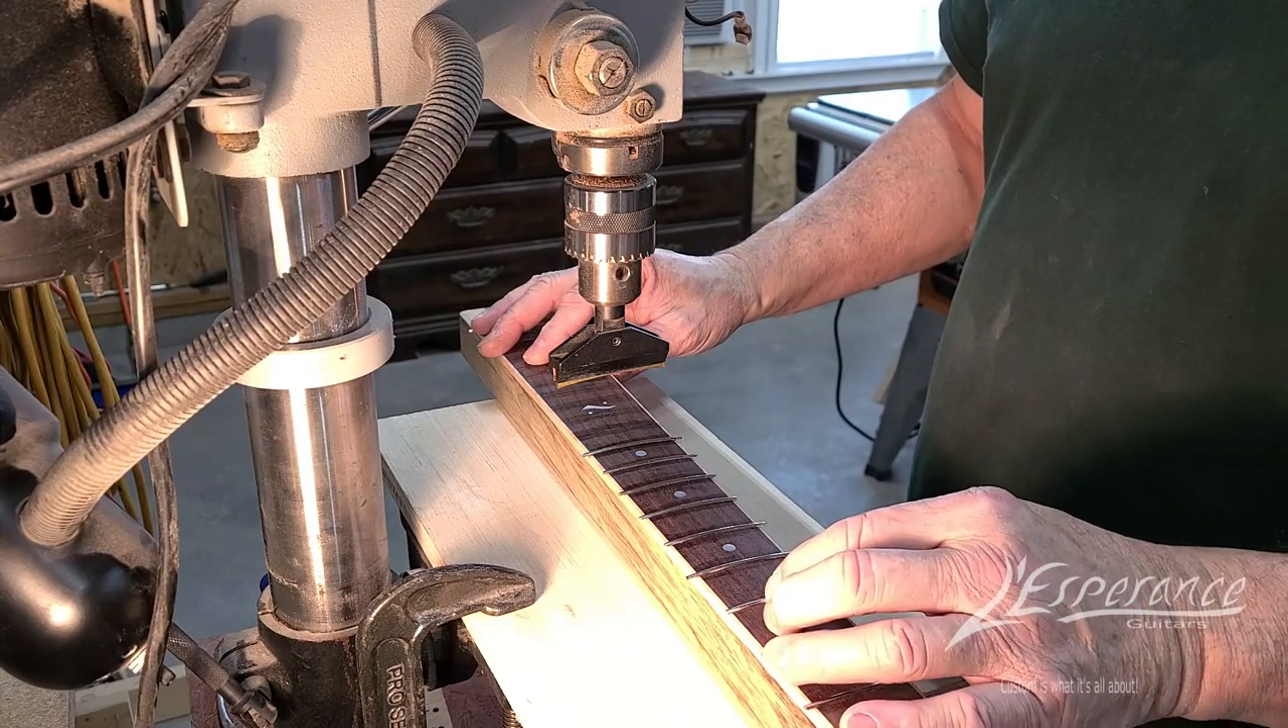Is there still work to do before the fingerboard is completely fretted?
Yes.